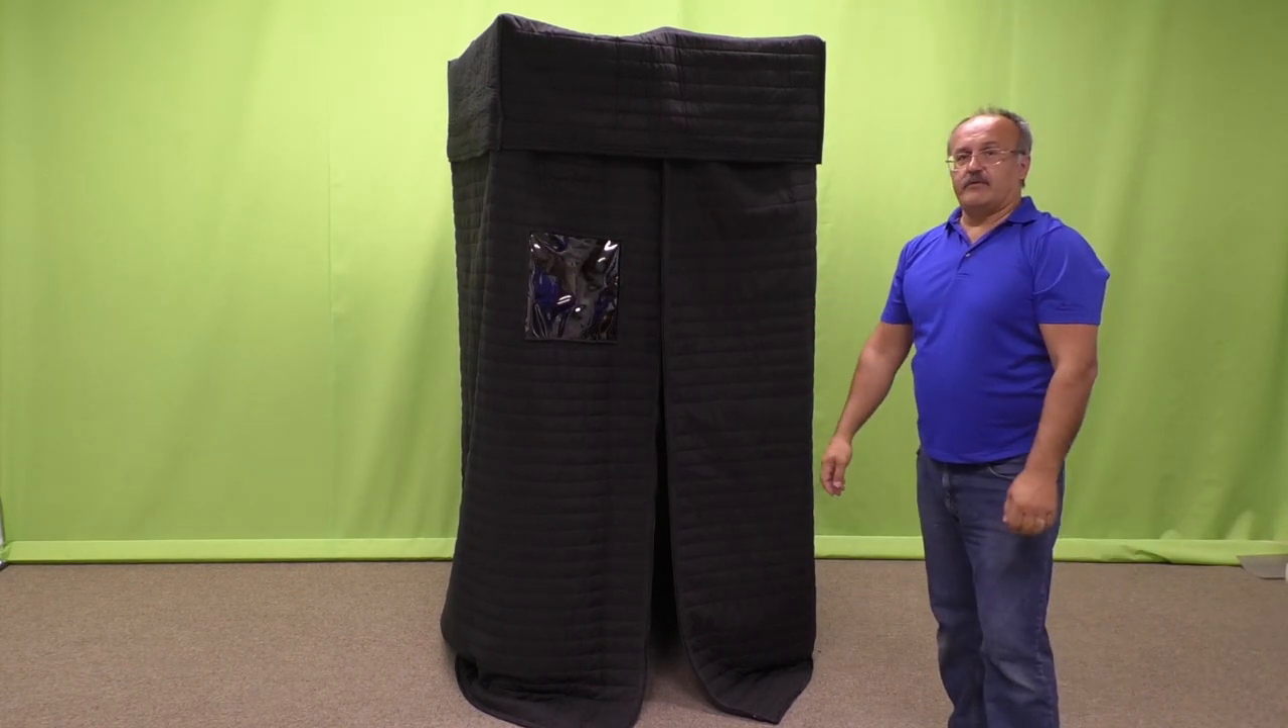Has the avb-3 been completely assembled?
Yes.